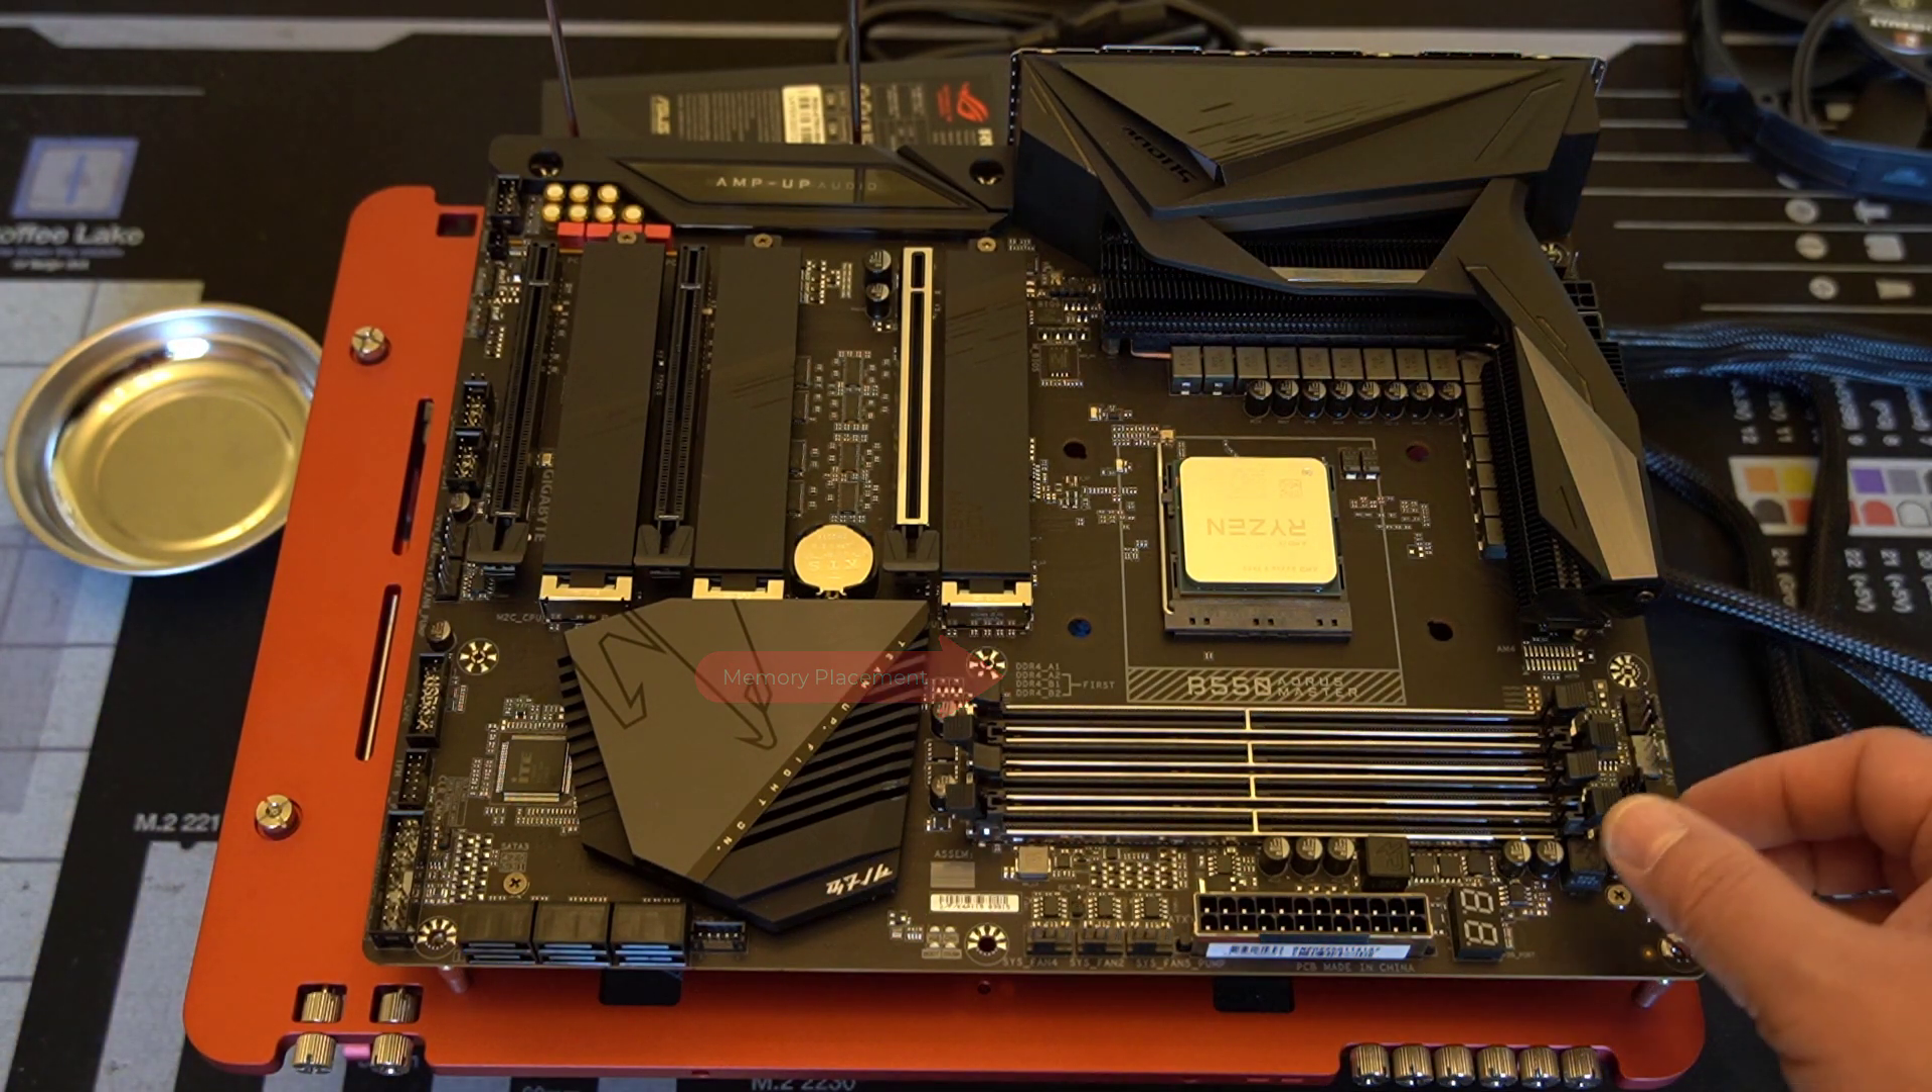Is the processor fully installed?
Yes.